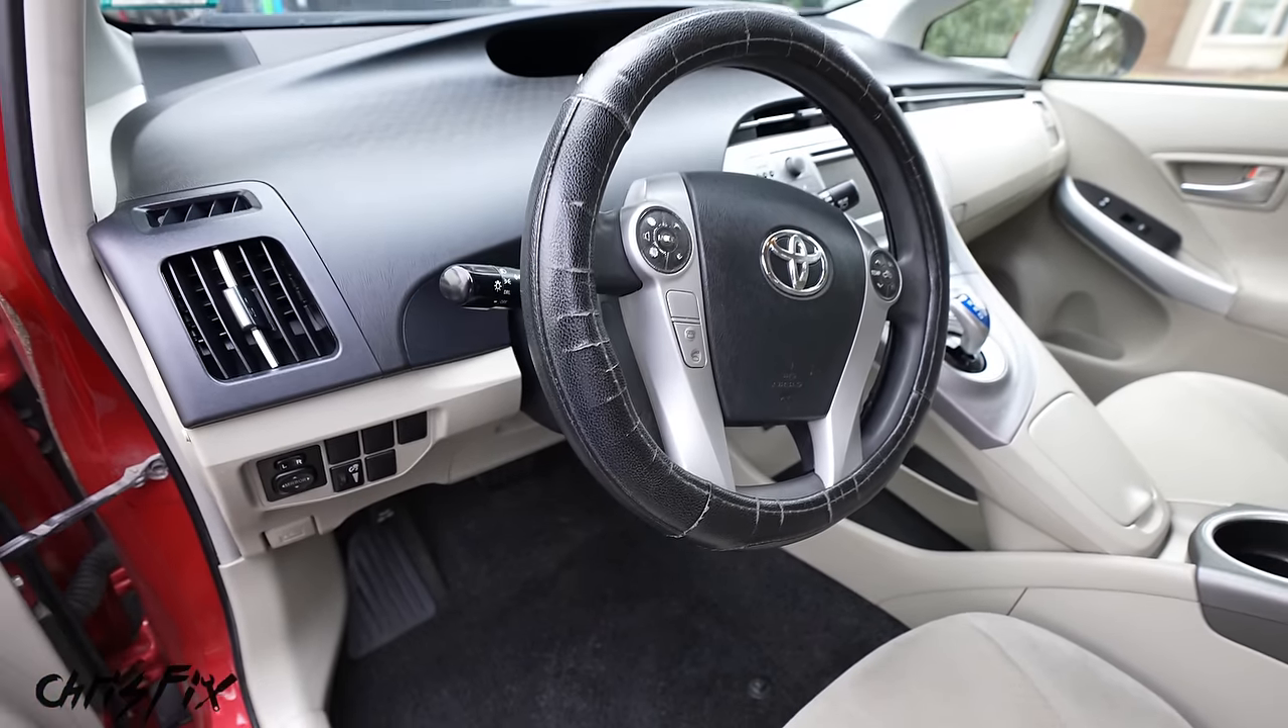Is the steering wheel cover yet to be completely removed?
Yes.